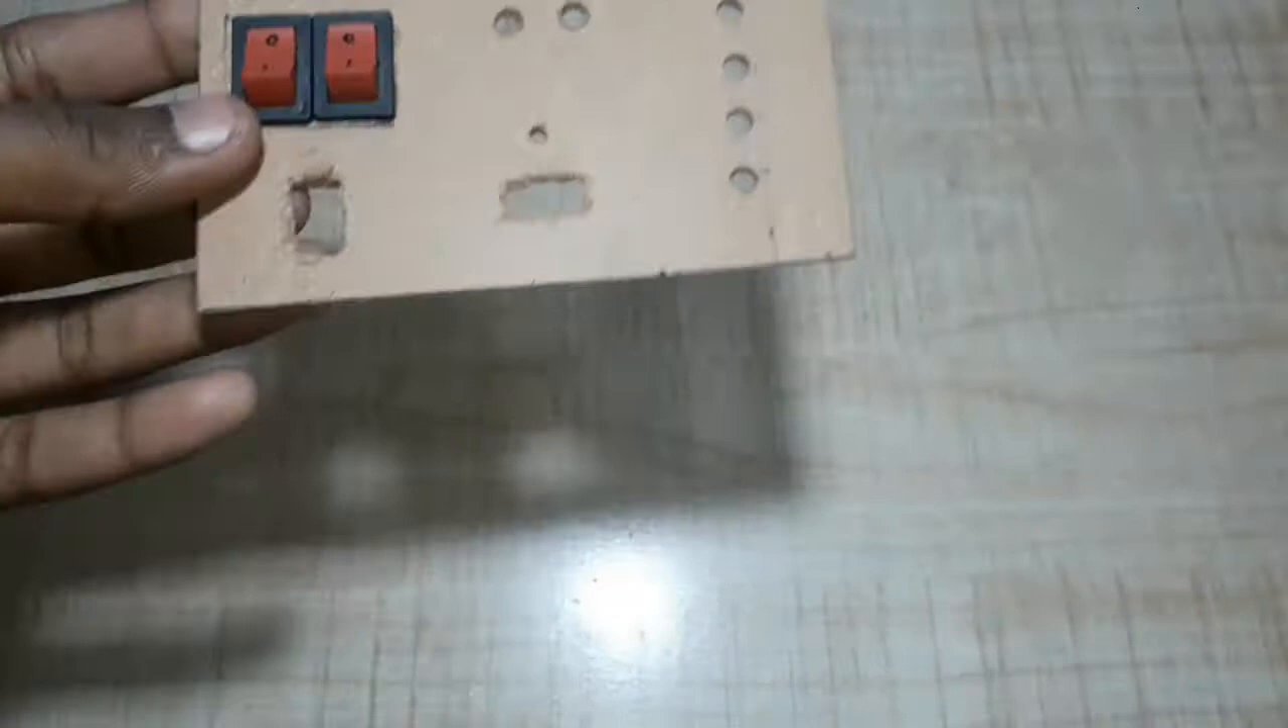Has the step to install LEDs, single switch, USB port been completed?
No.